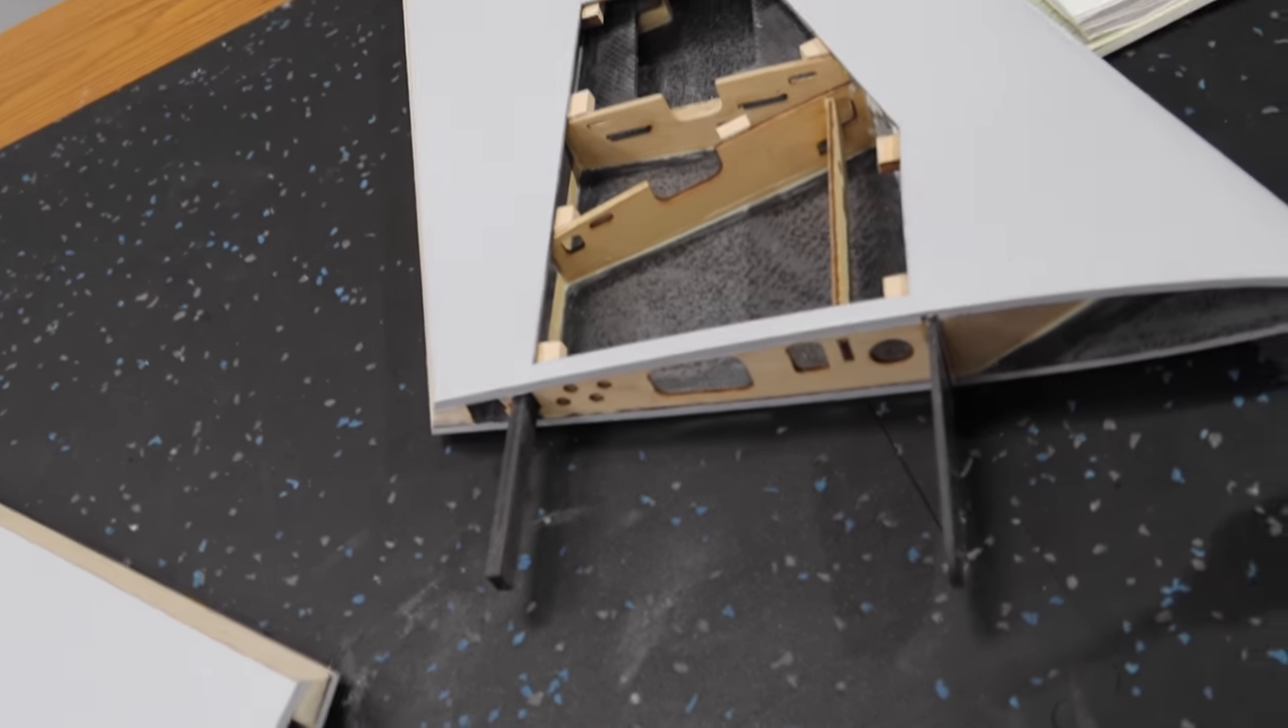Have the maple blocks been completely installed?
Yes.